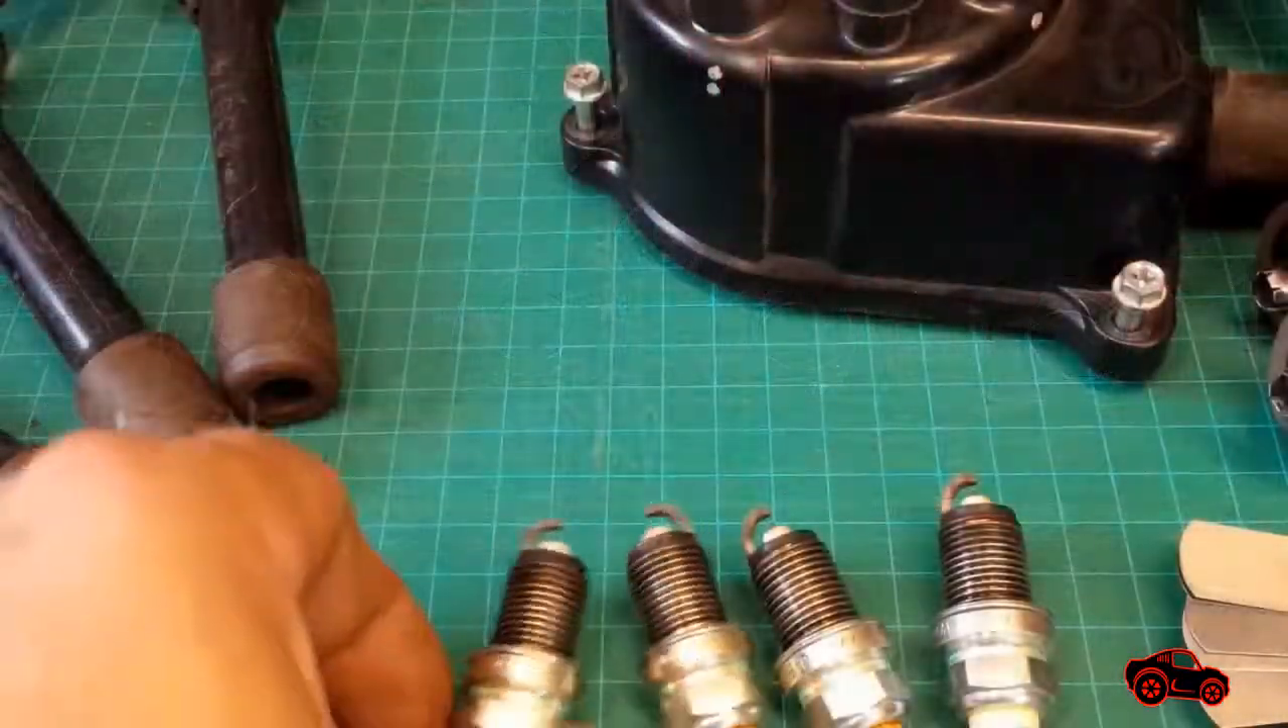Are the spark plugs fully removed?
Yes.